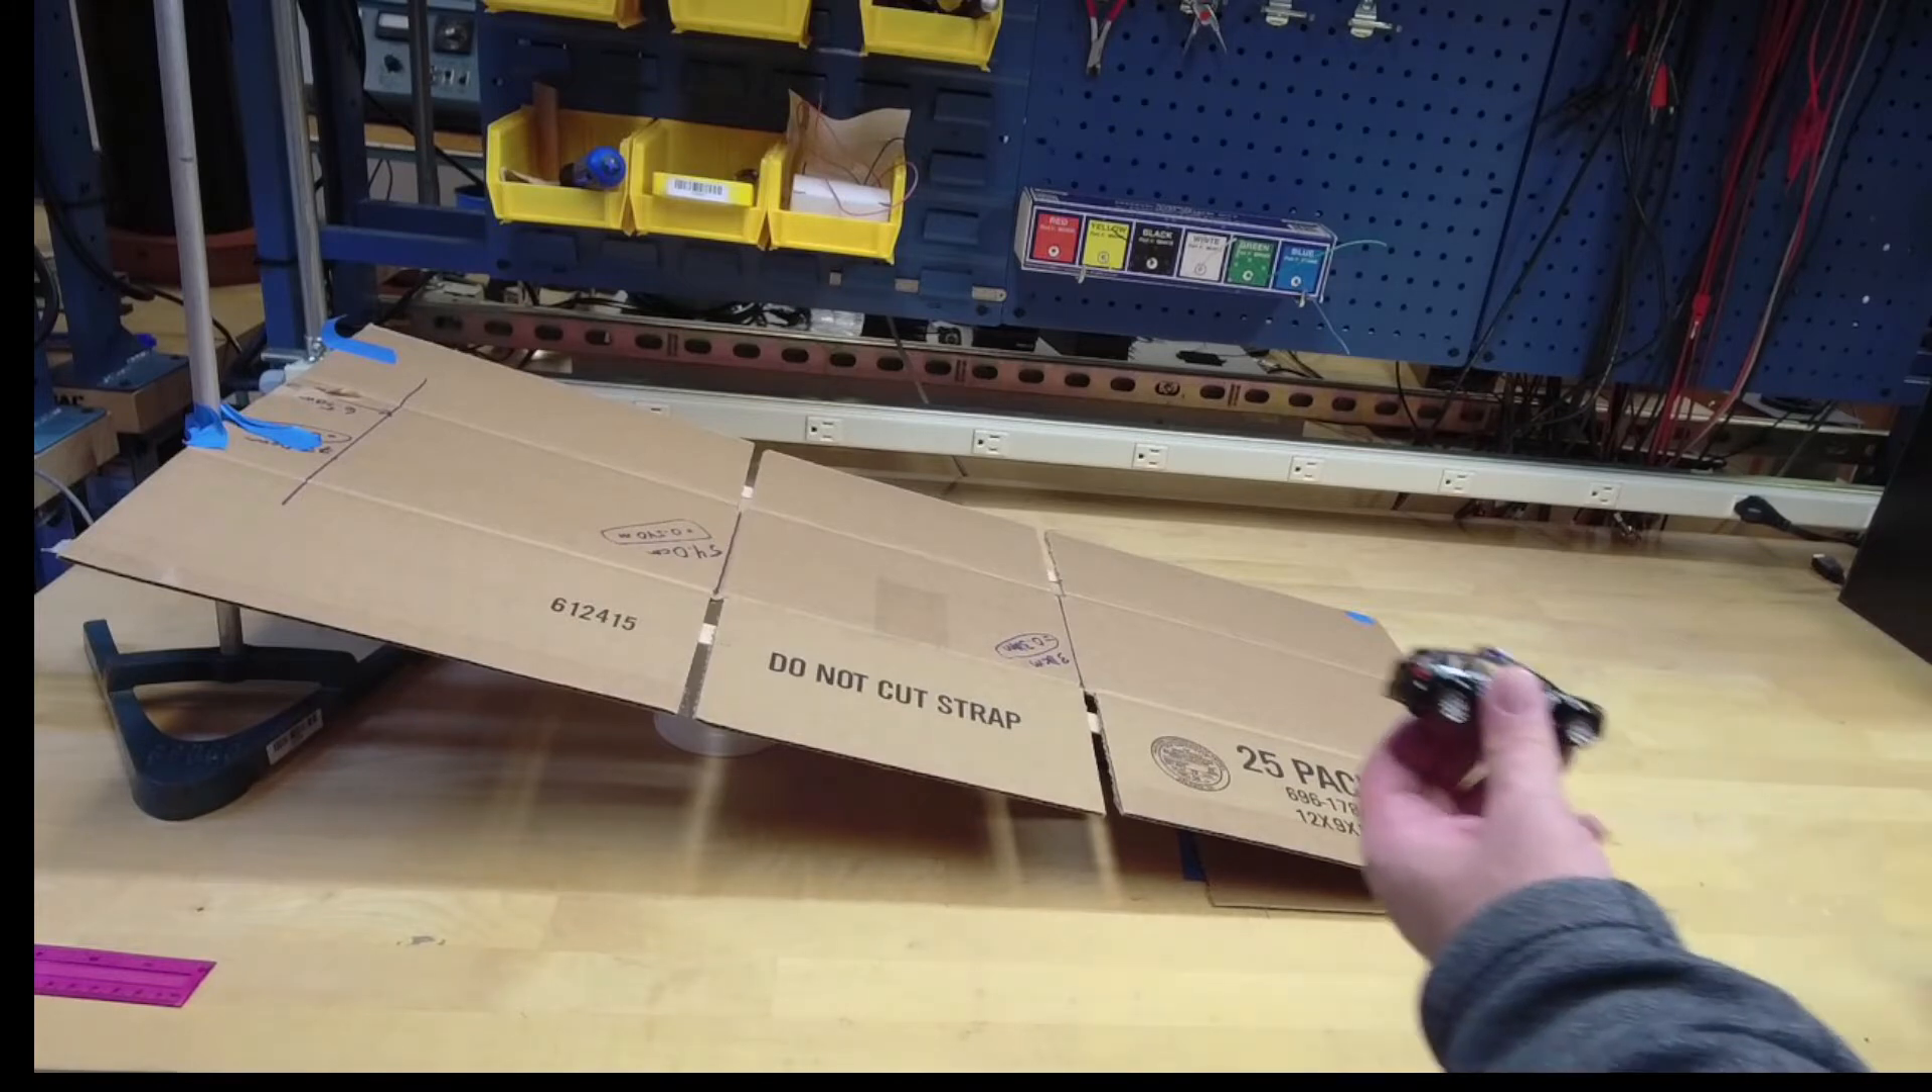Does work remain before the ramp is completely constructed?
No.